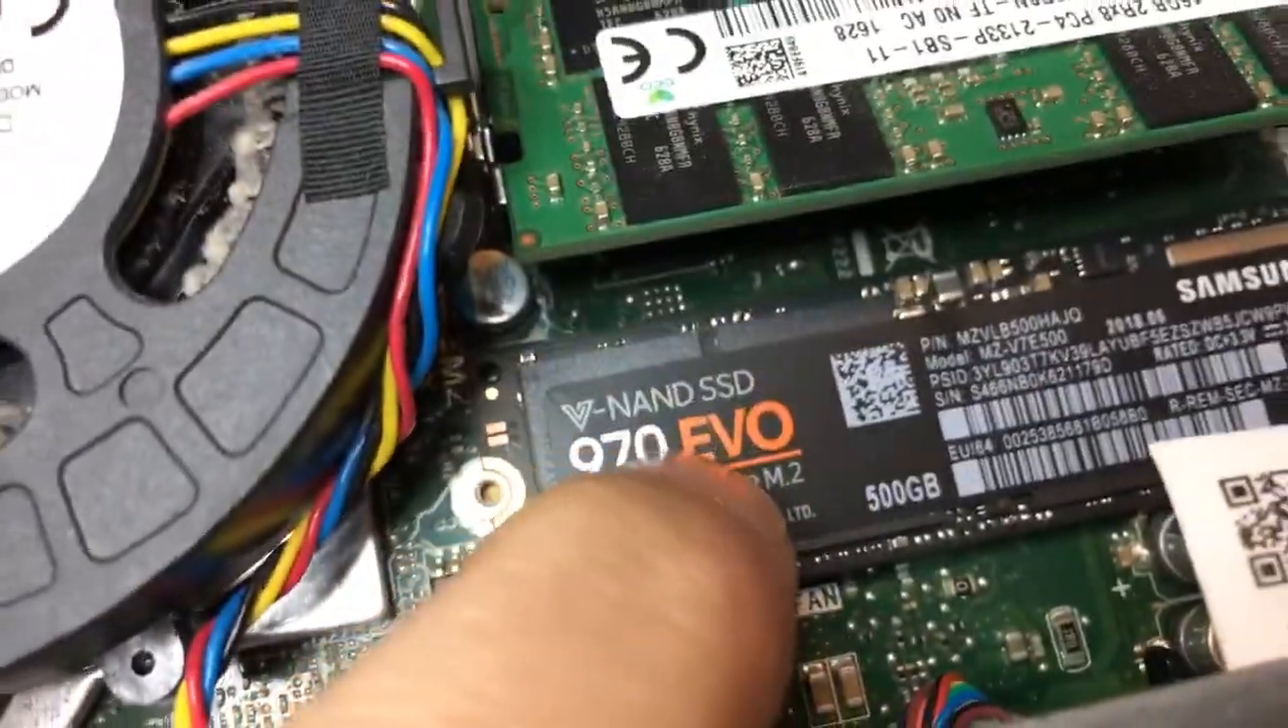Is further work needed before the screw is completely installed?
Yes.